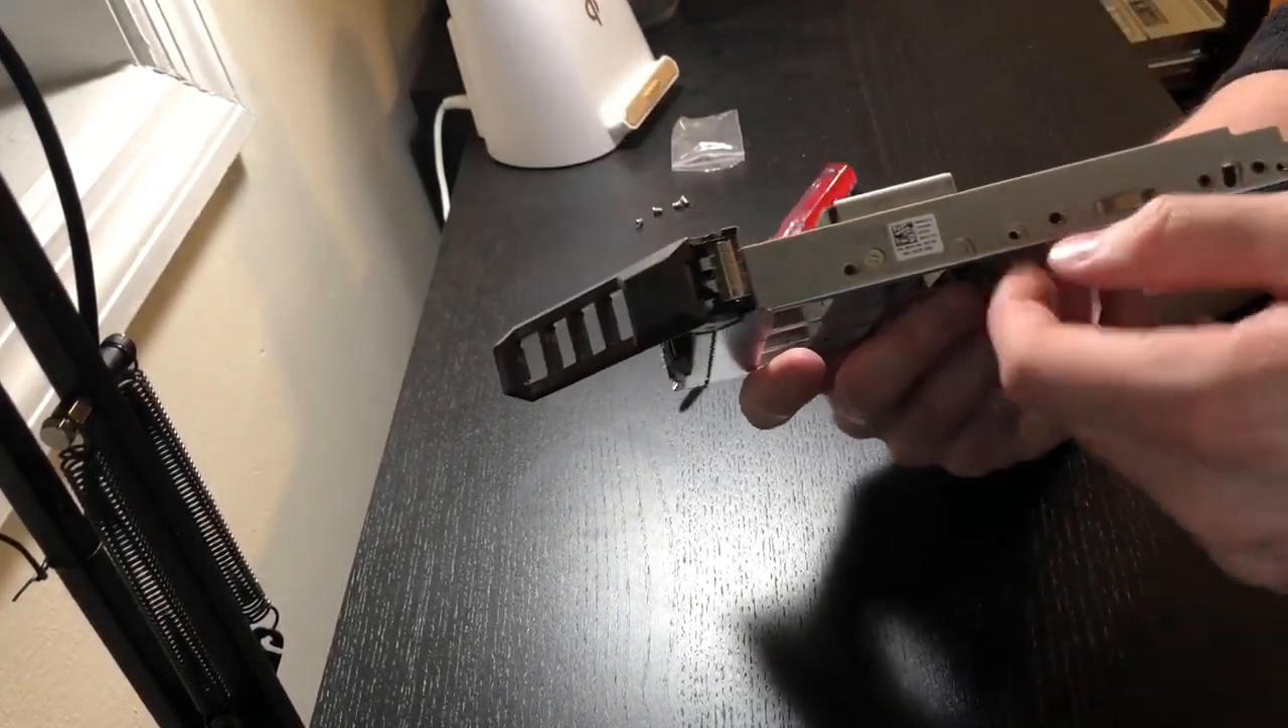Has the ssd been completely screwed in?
No.